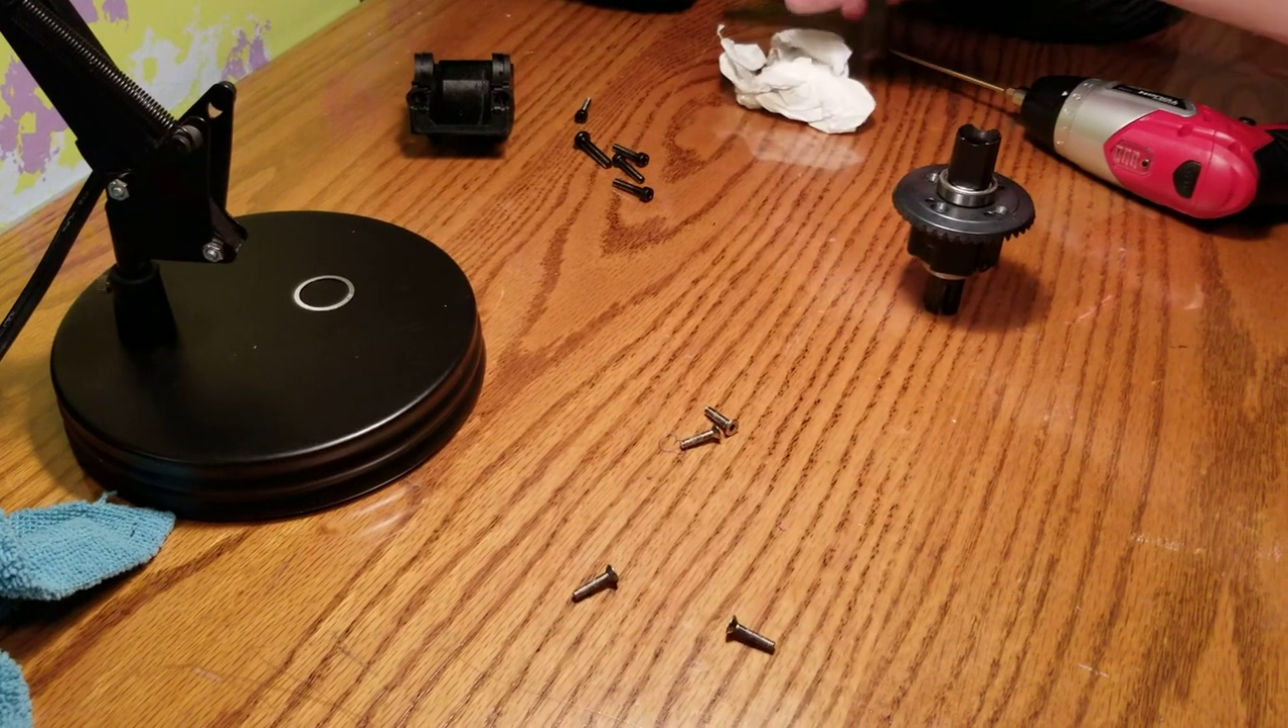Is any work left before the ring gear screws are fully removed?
No.